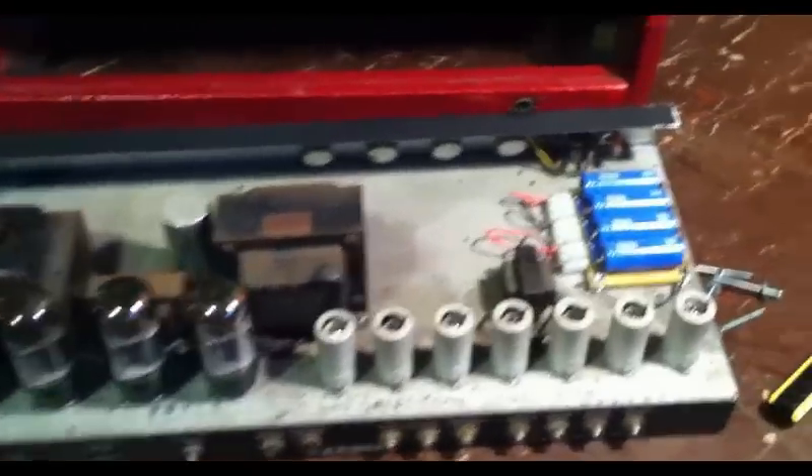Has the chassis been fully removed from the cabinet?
Yes.